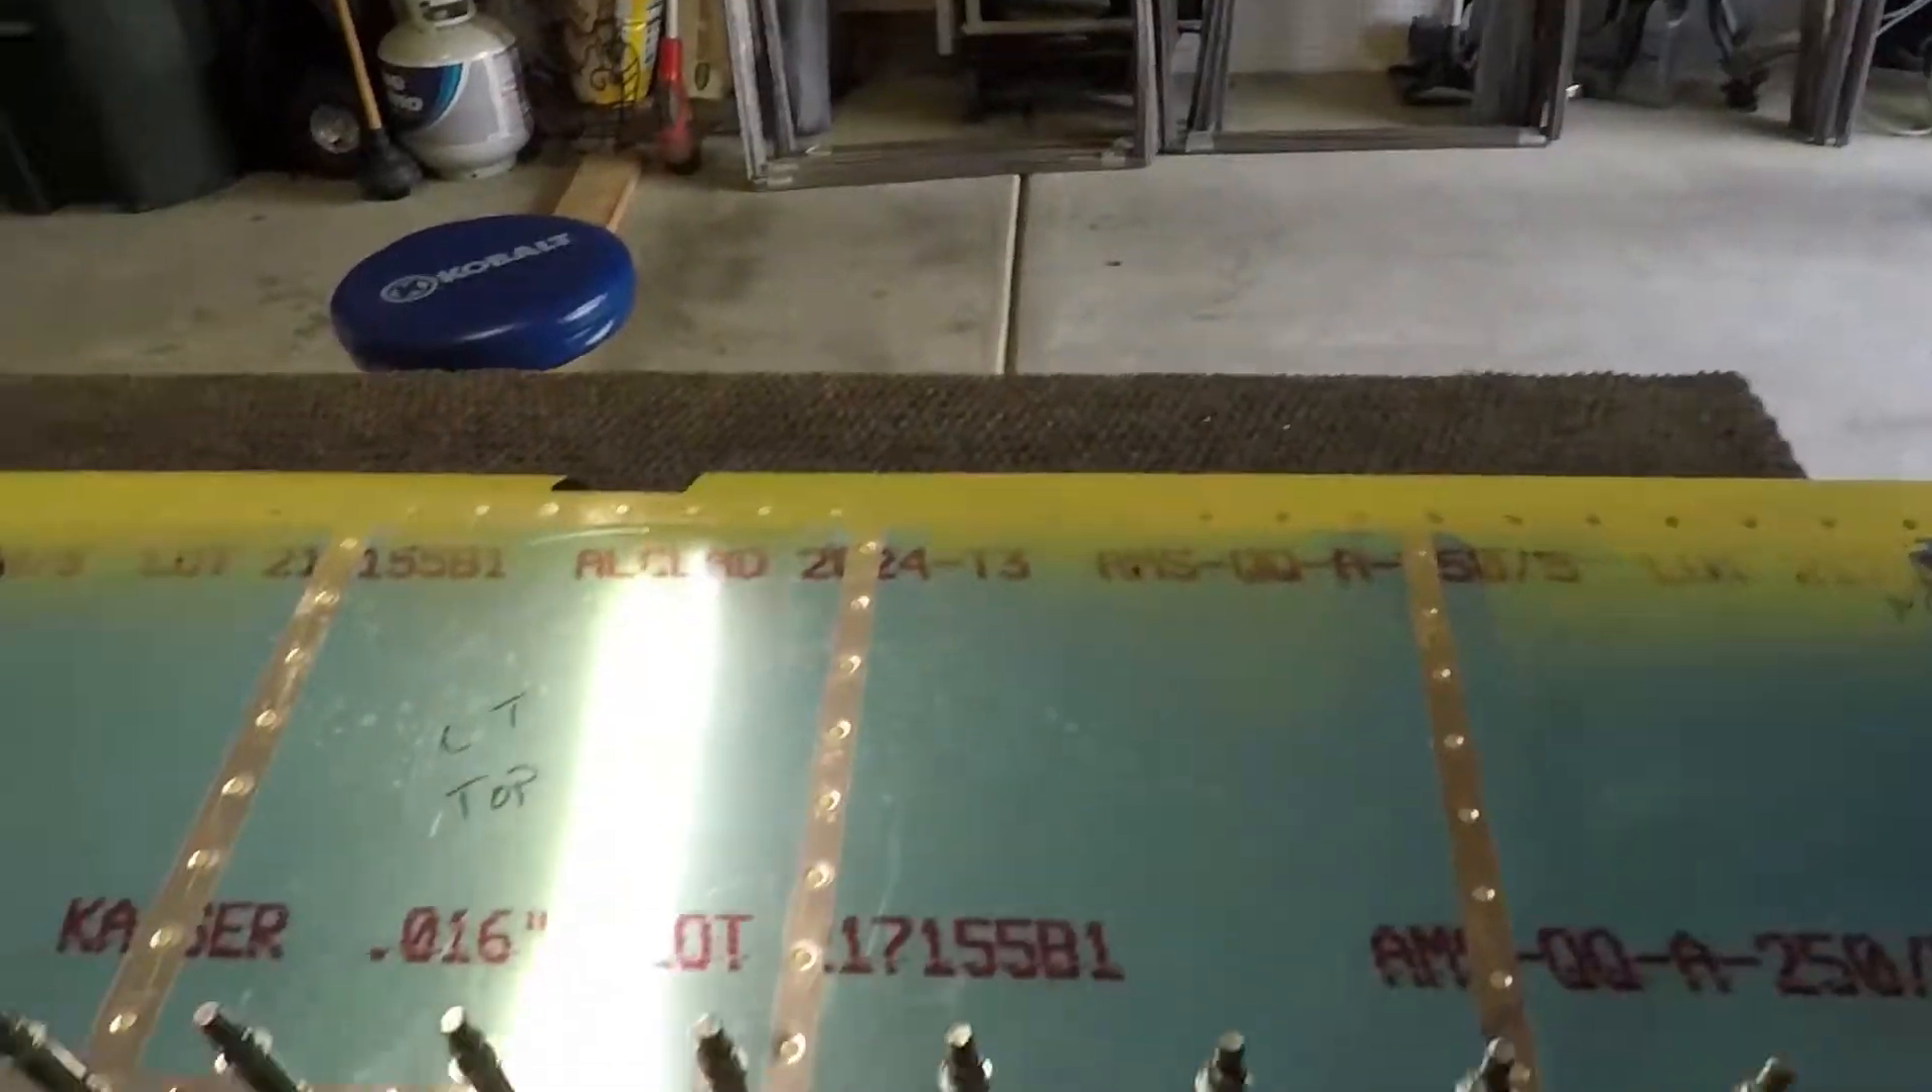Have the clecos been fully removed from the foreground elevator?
No.